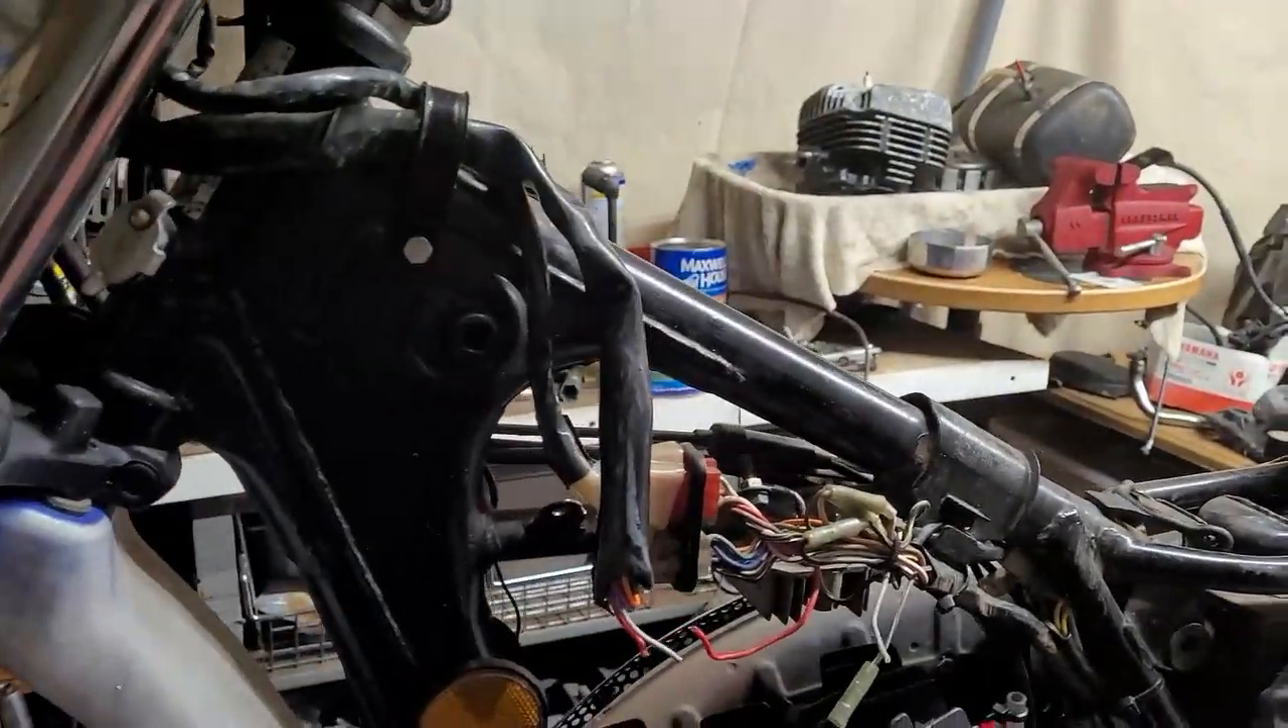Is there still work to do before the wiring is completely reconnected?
Yes.